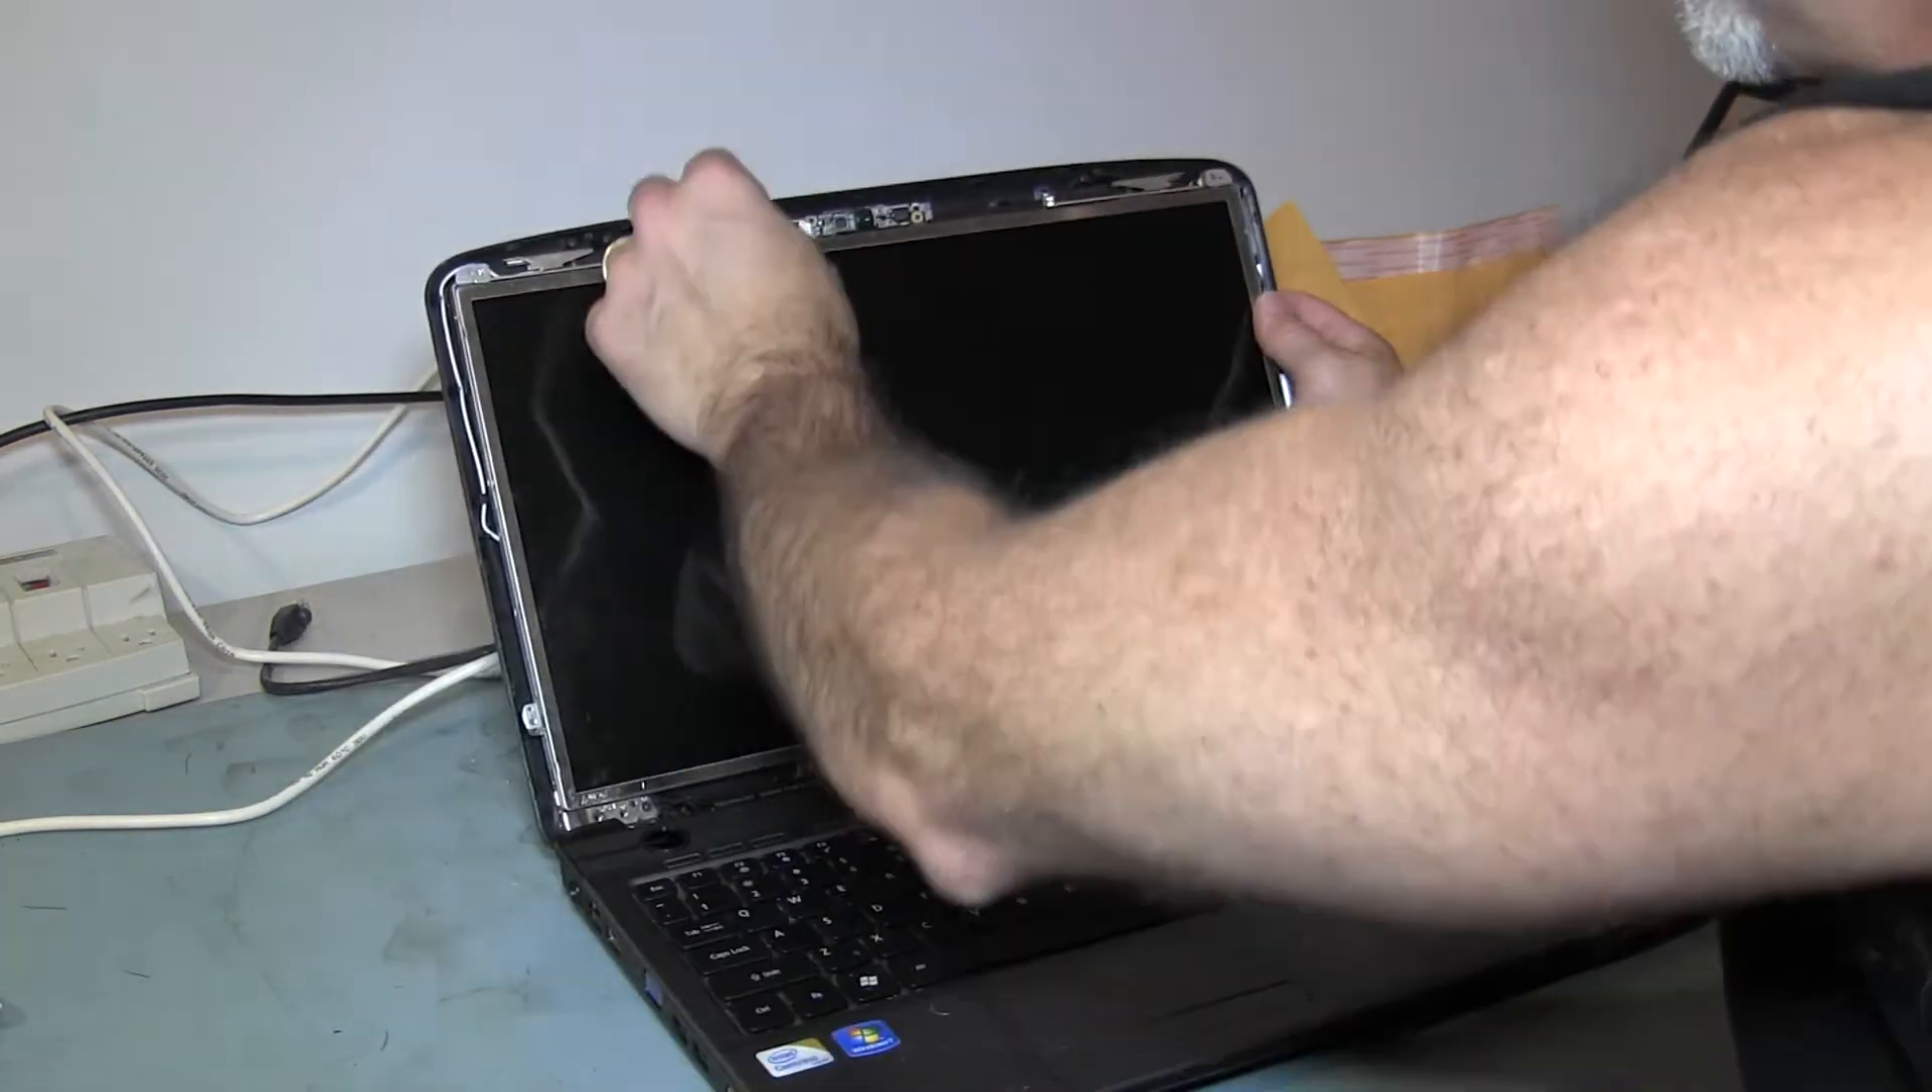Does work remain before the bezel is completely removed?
No.